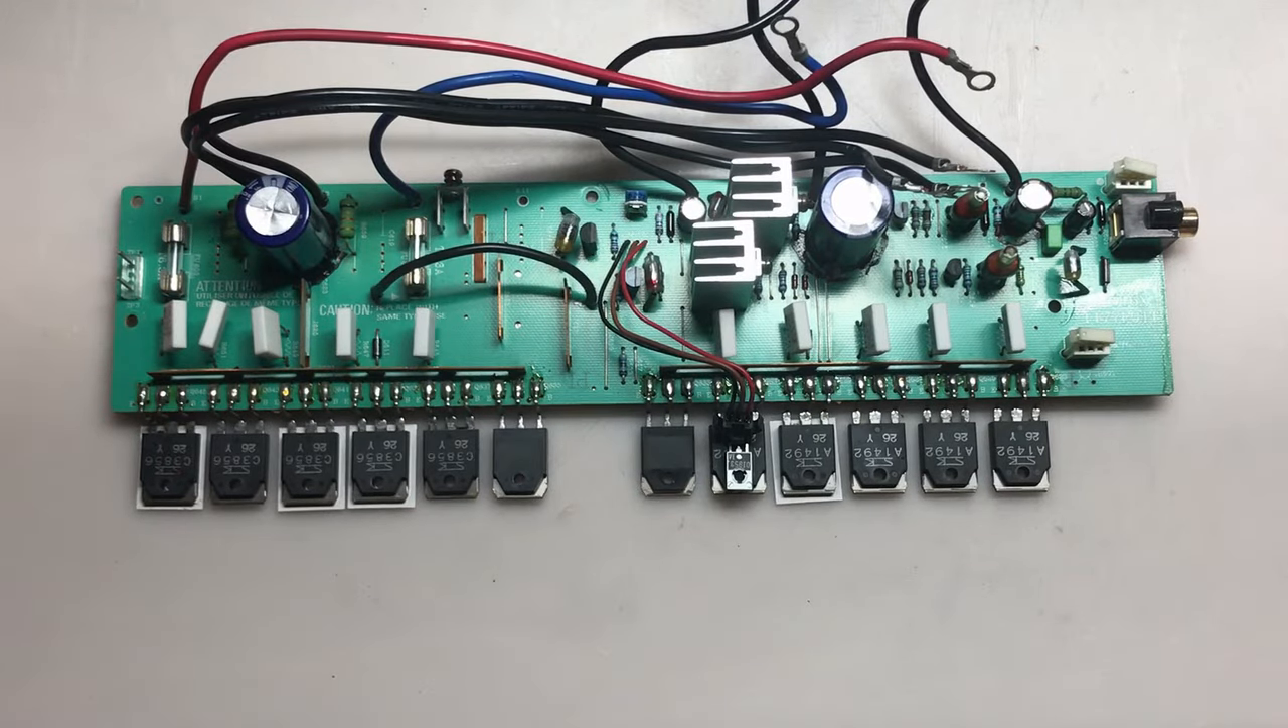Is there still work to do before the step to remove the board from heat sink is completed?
No.